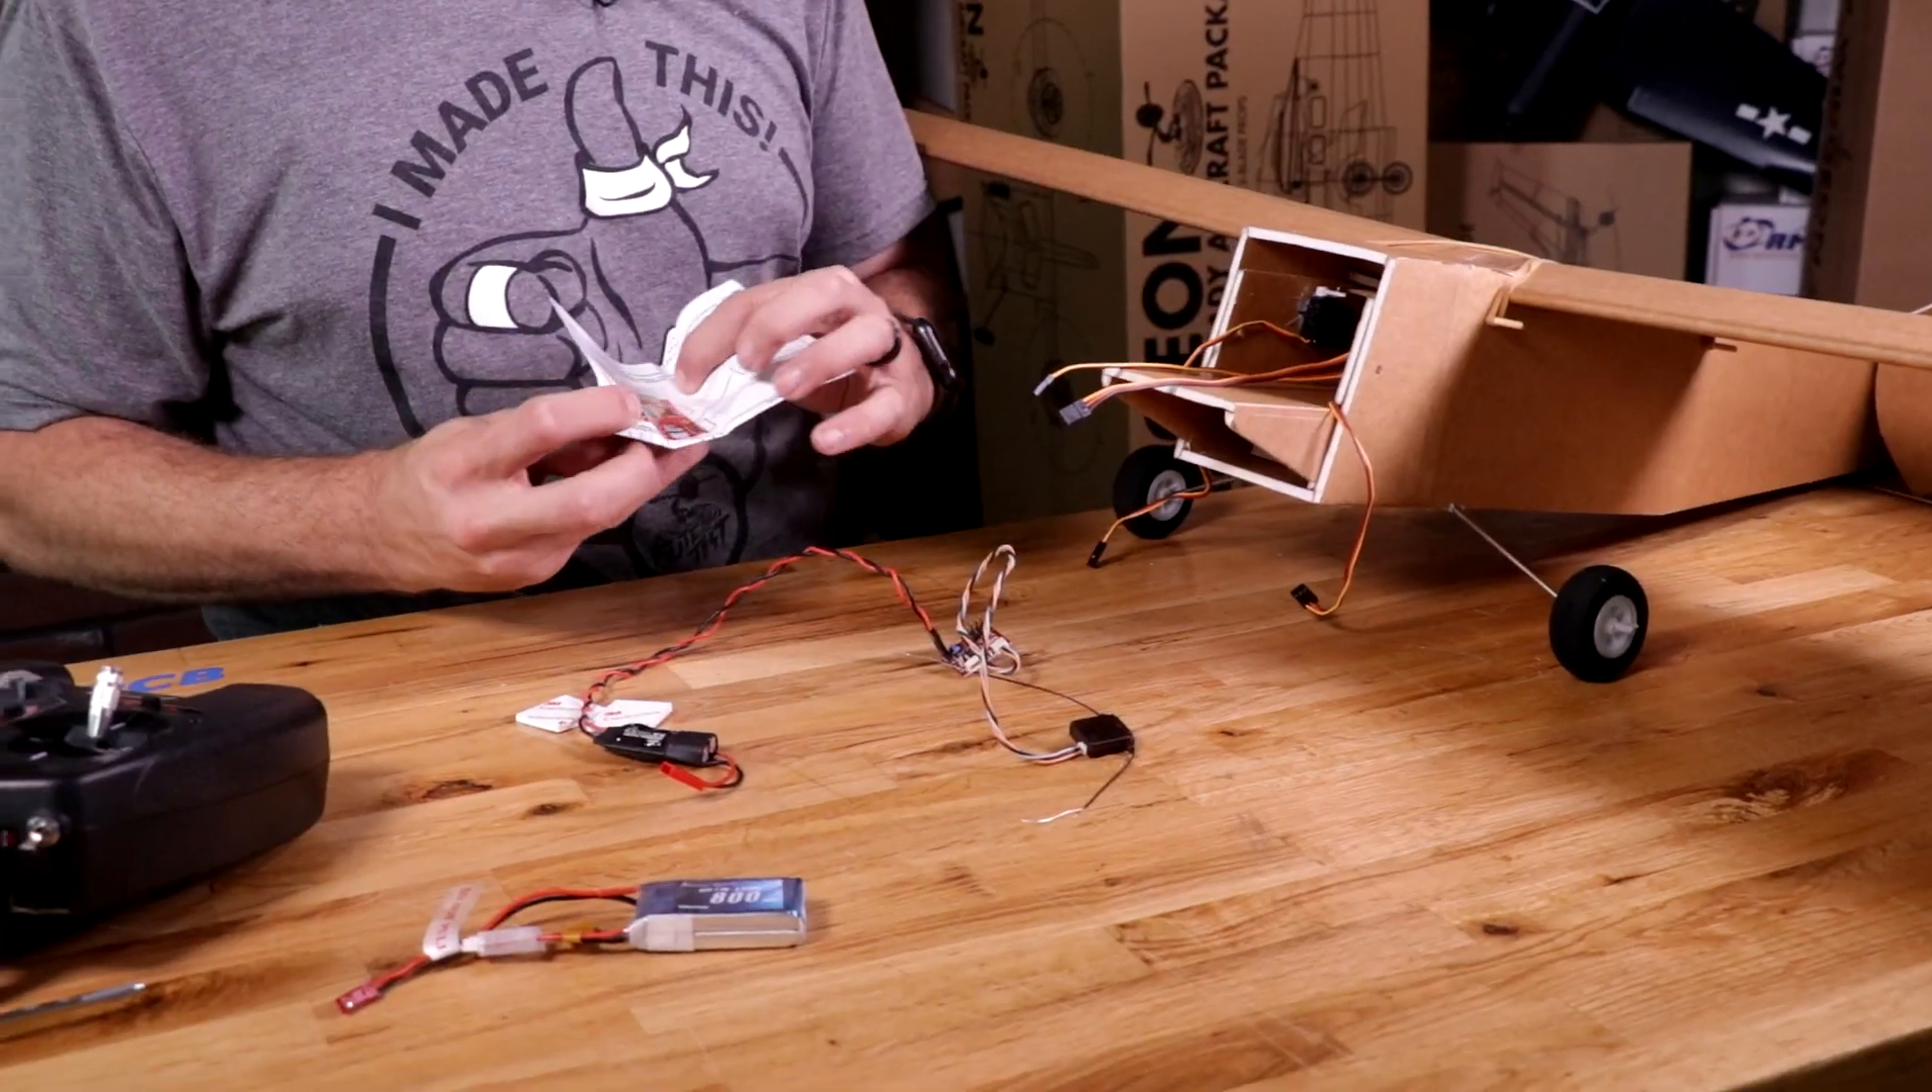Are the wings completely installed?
Yes.